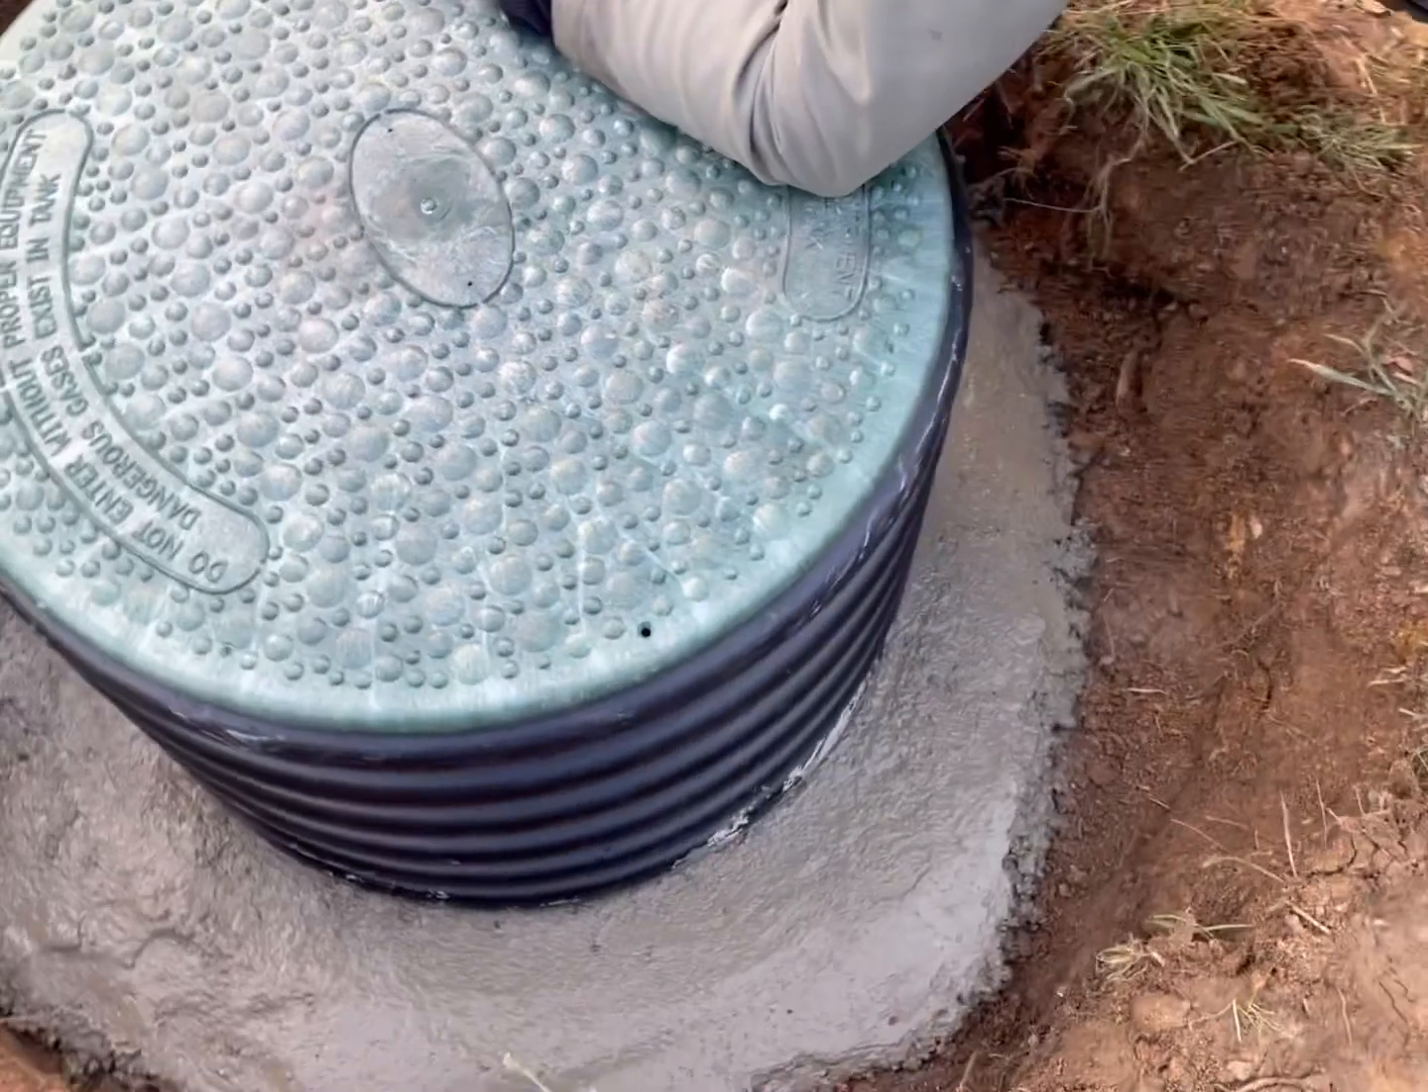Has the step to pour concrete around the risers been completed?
Yes.